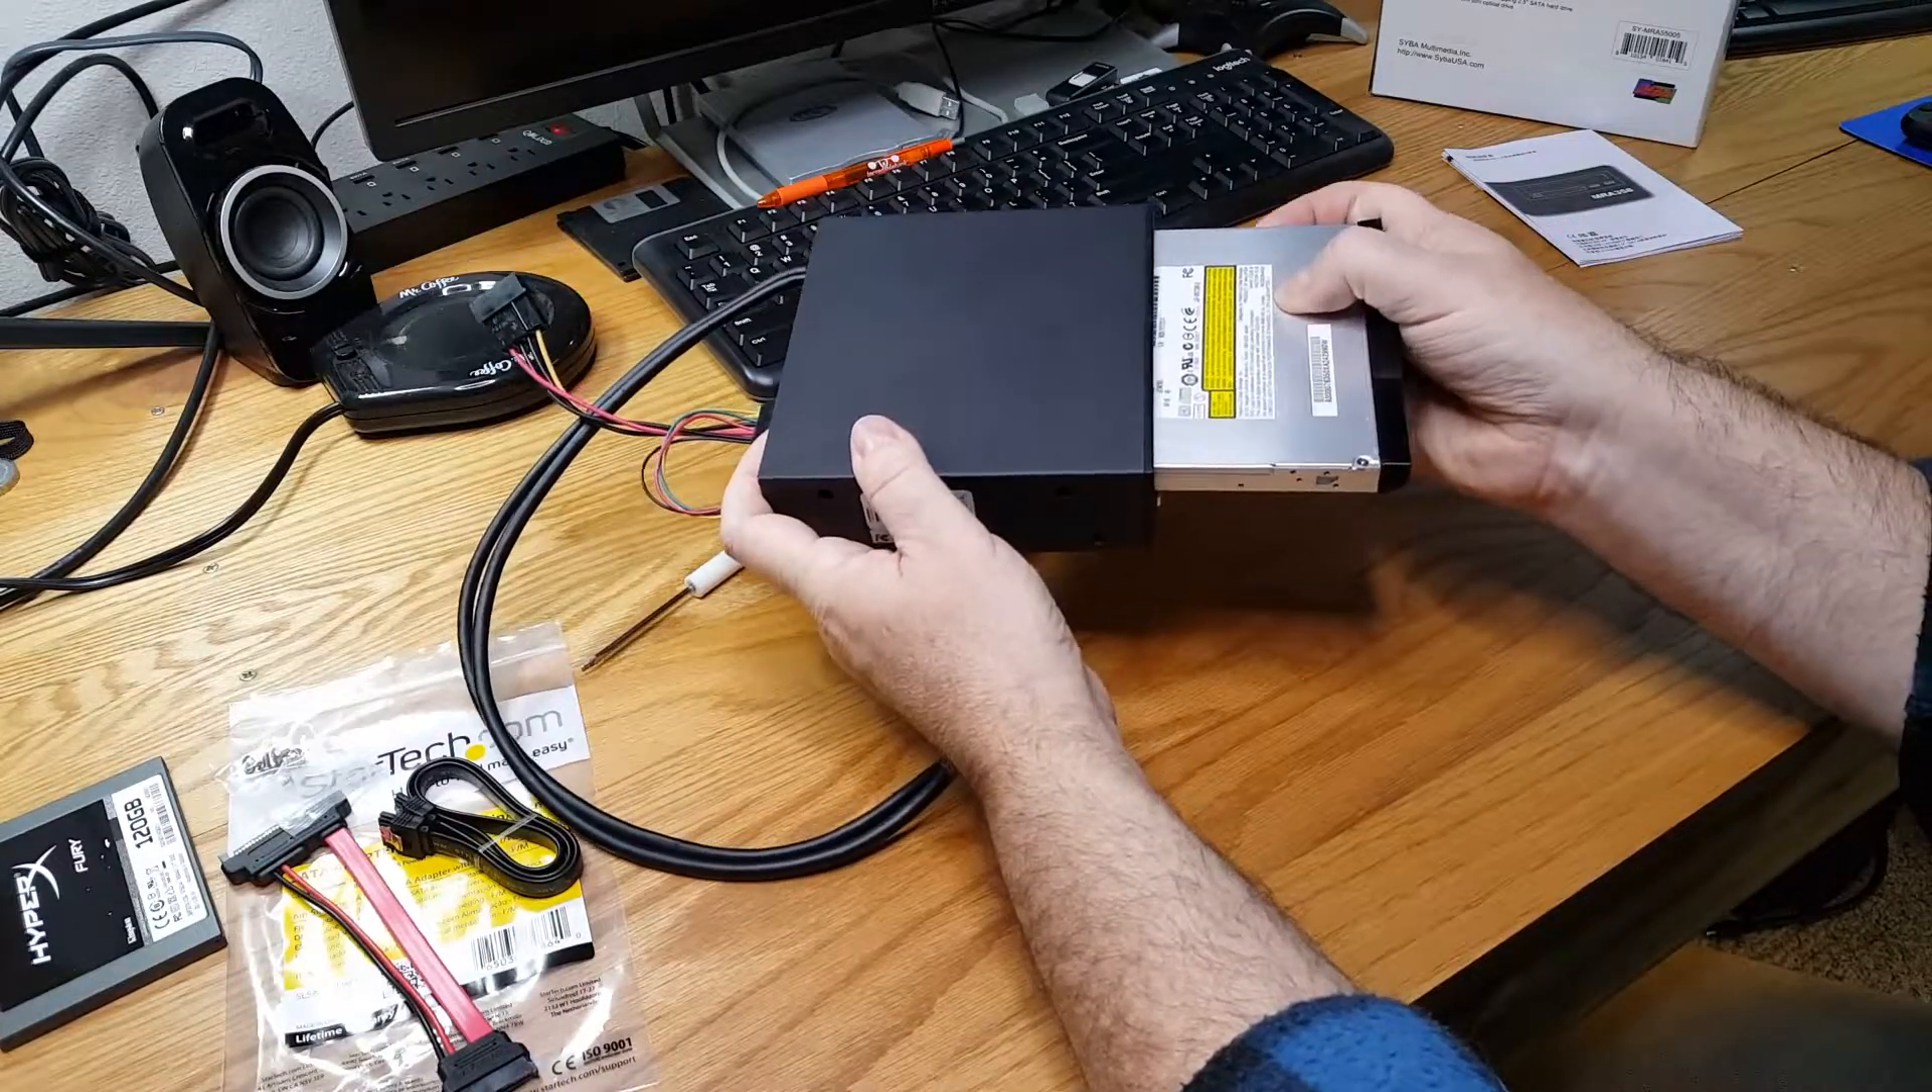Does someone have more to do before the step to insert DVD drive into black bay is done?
Yes.